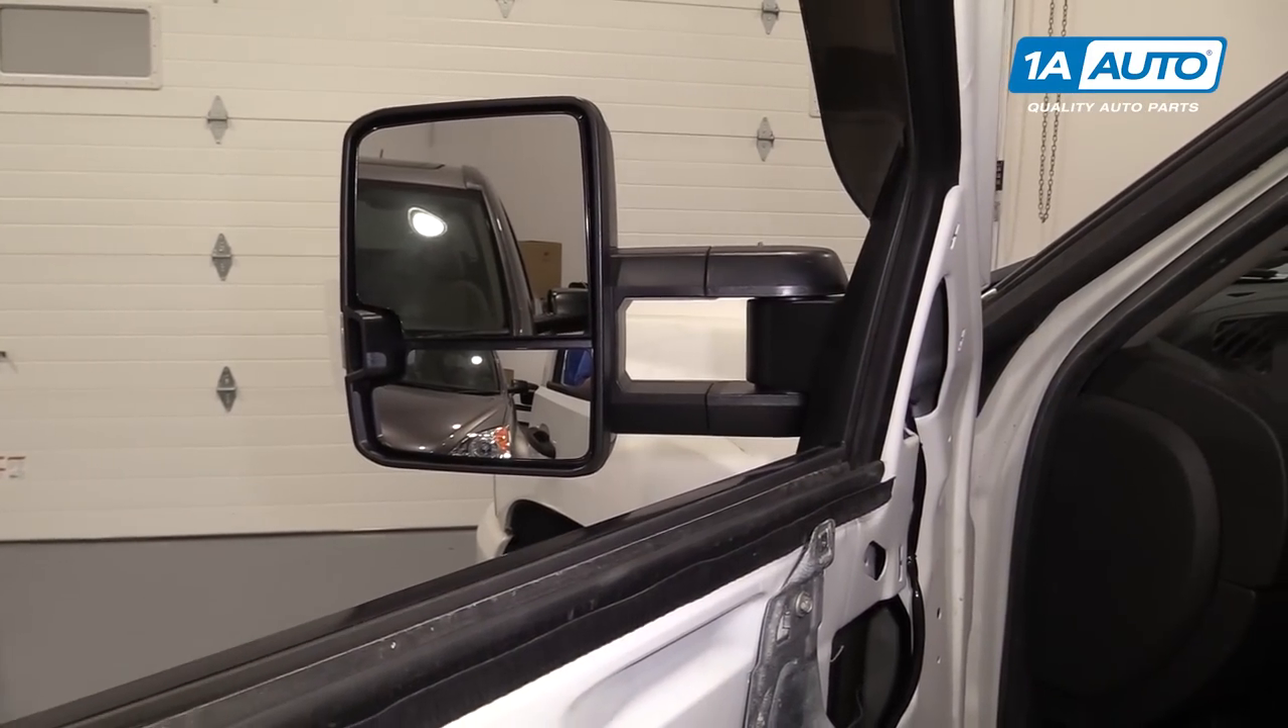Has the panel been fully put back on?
No.